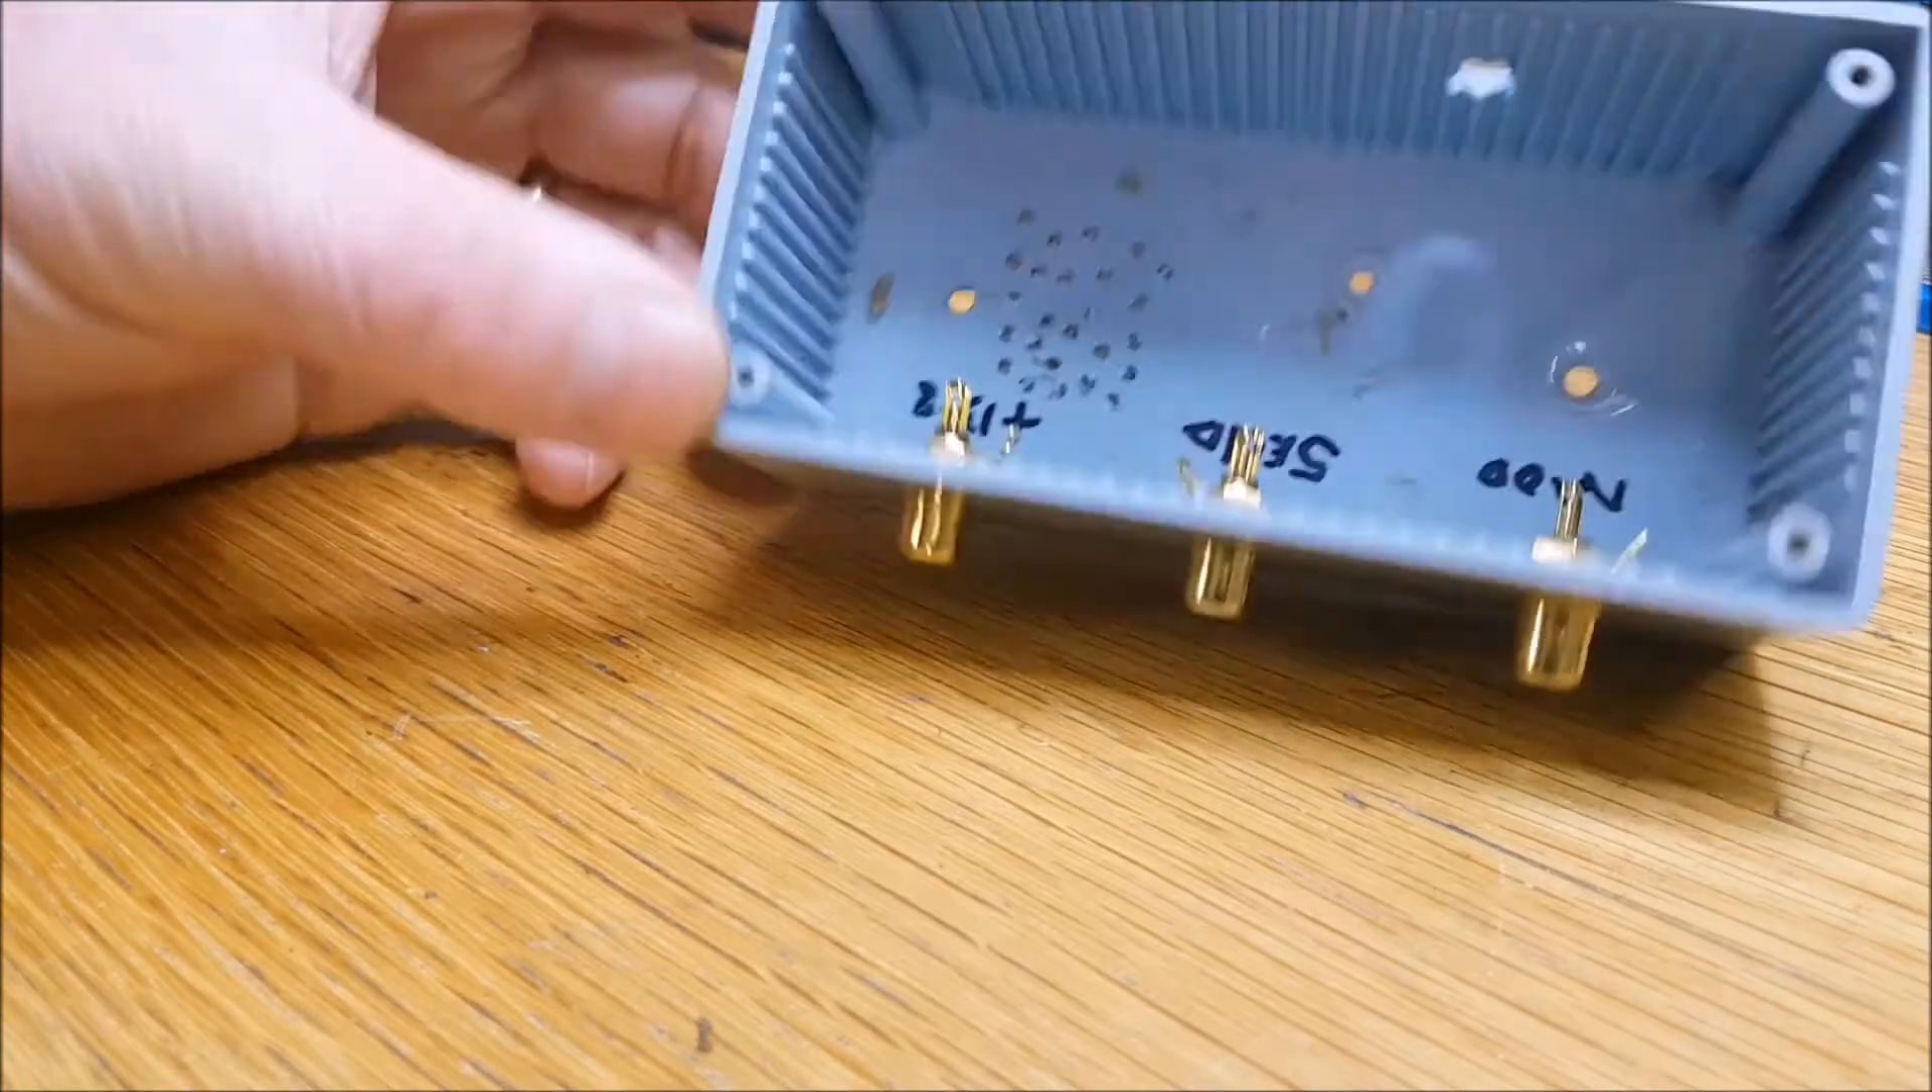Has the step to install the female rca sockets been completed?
Yes.